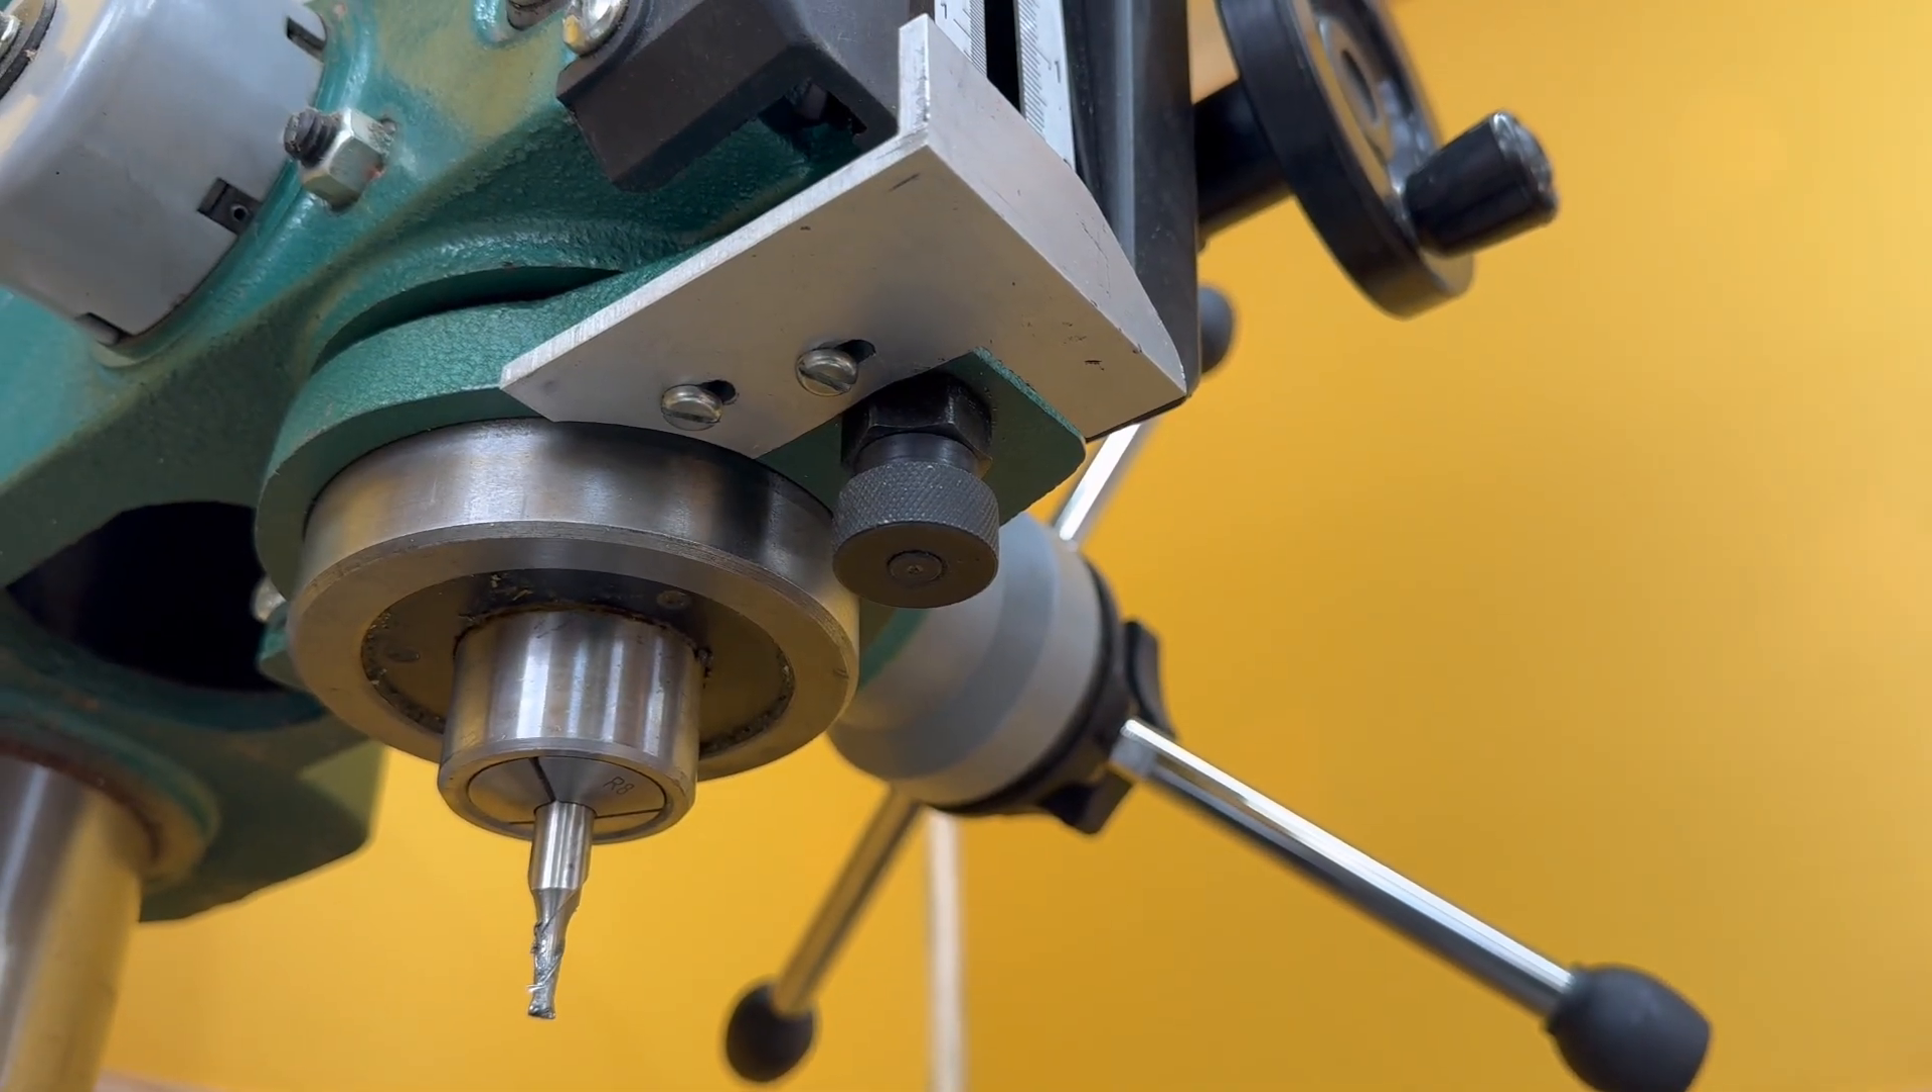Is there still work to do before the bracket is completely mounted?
No.